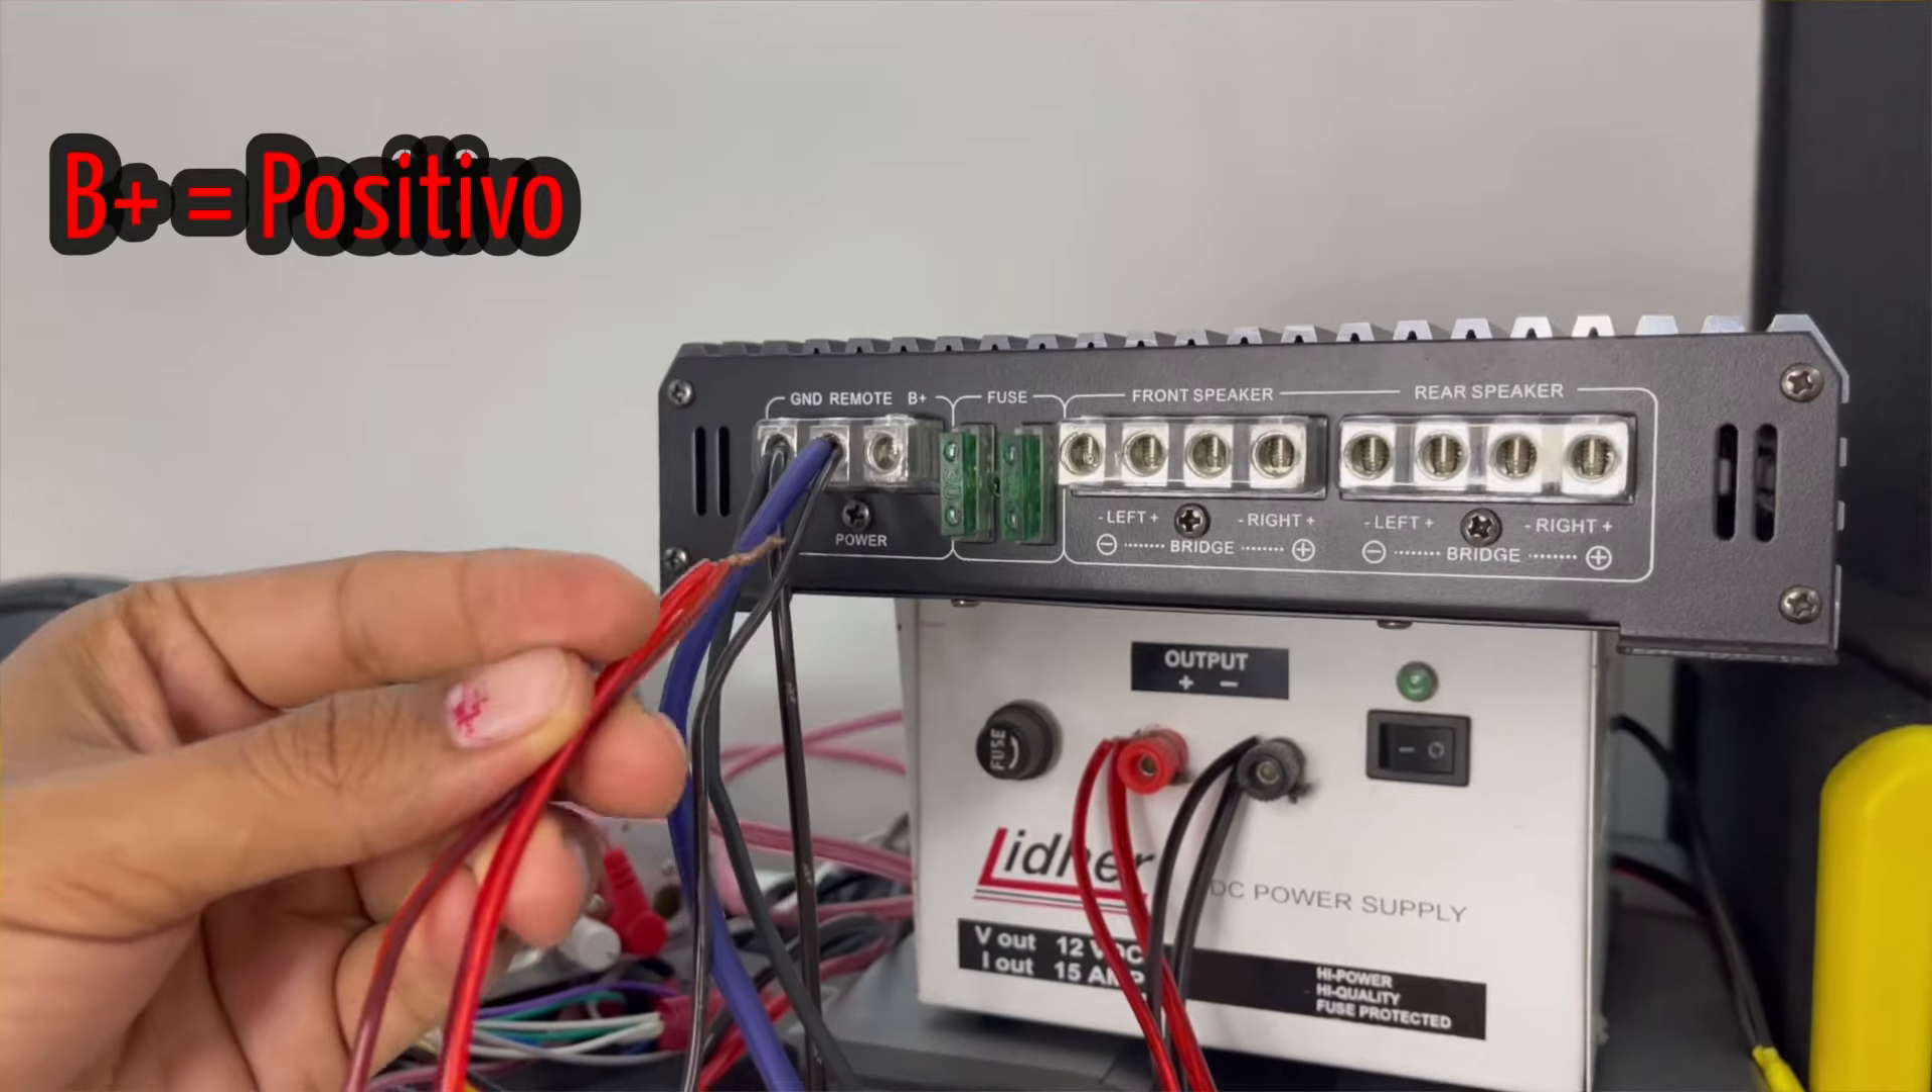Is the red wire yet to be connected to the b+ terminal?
Yes.